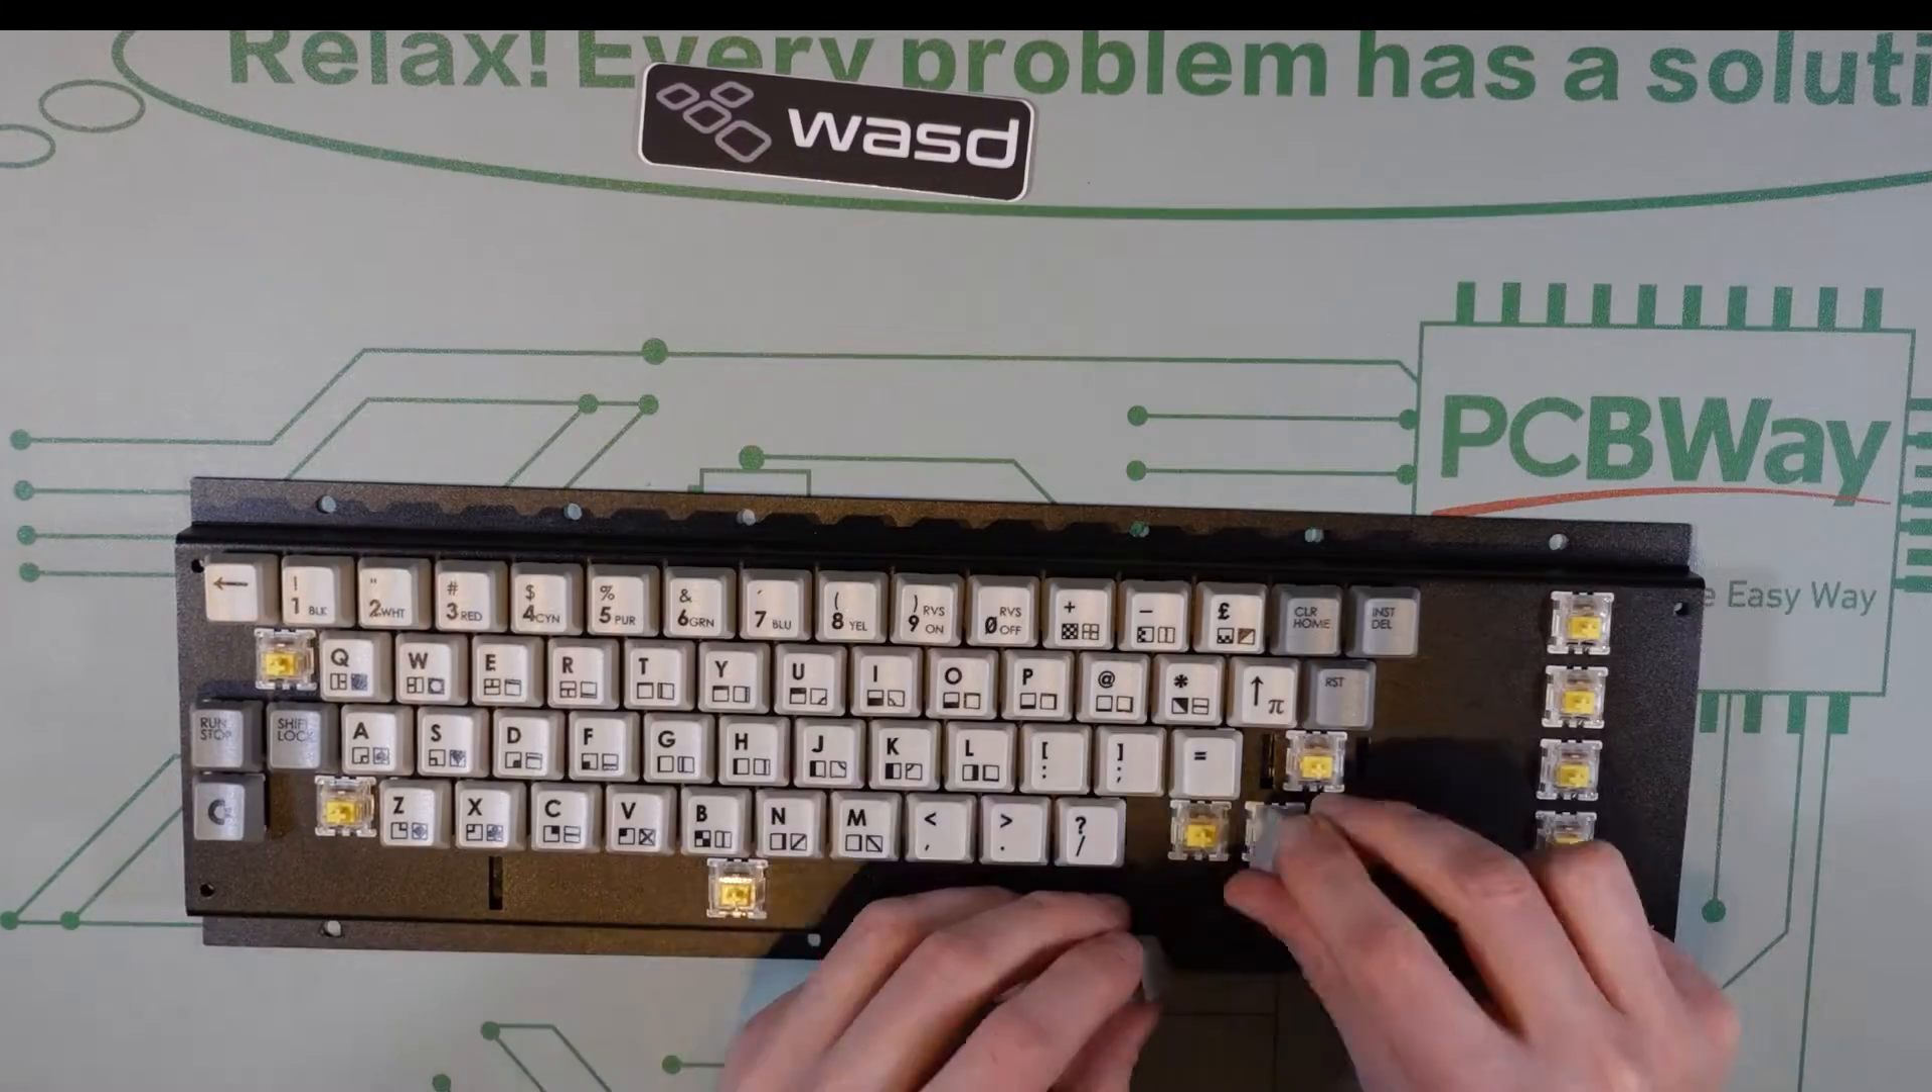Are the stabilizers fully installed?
No.